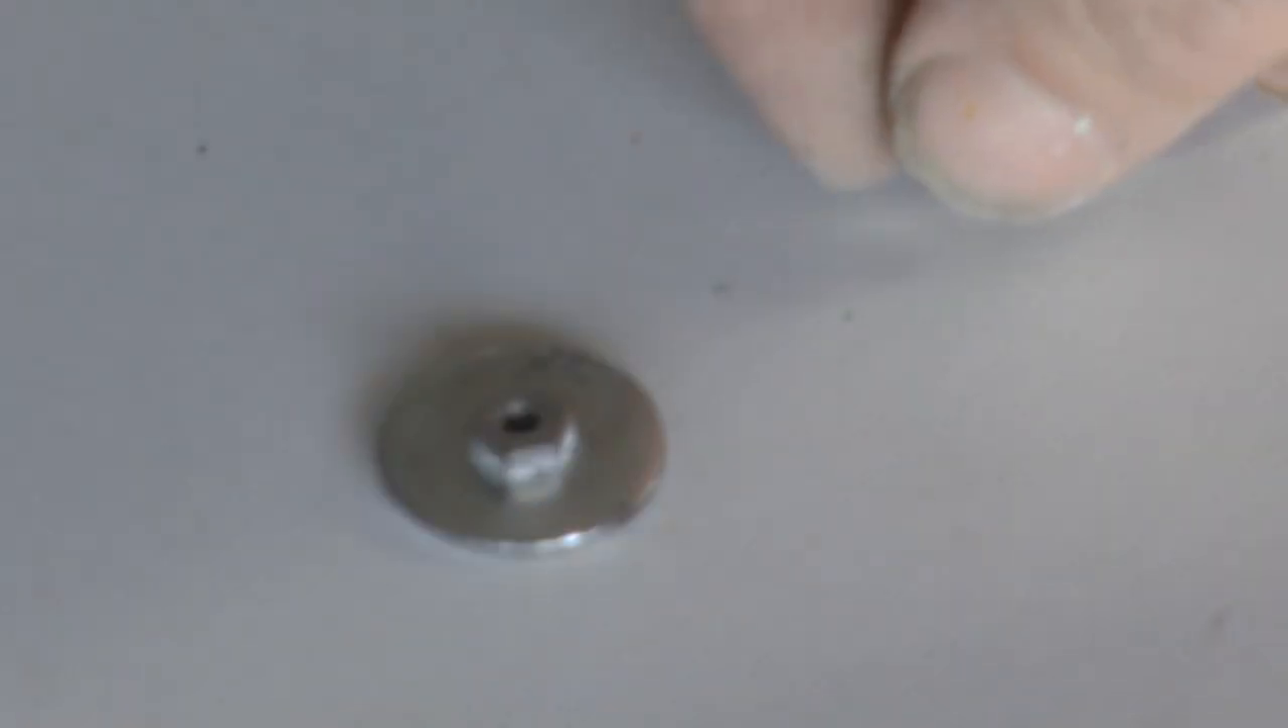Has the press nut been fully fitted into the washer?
Yes.